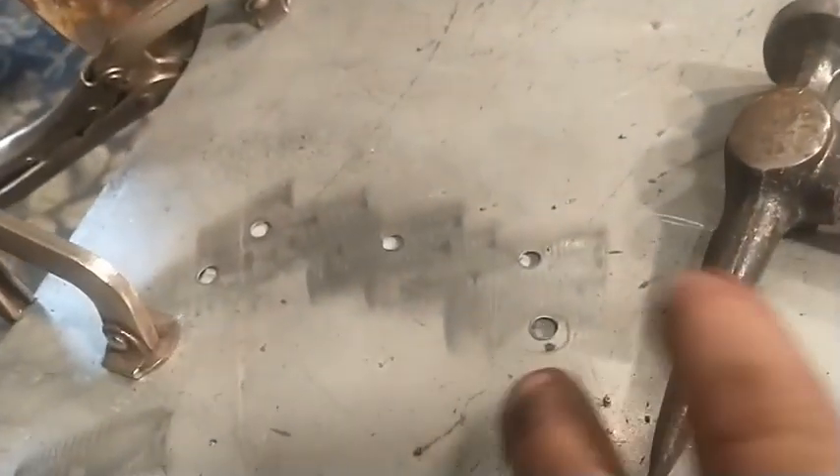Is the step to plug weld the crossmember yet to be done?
Yes.